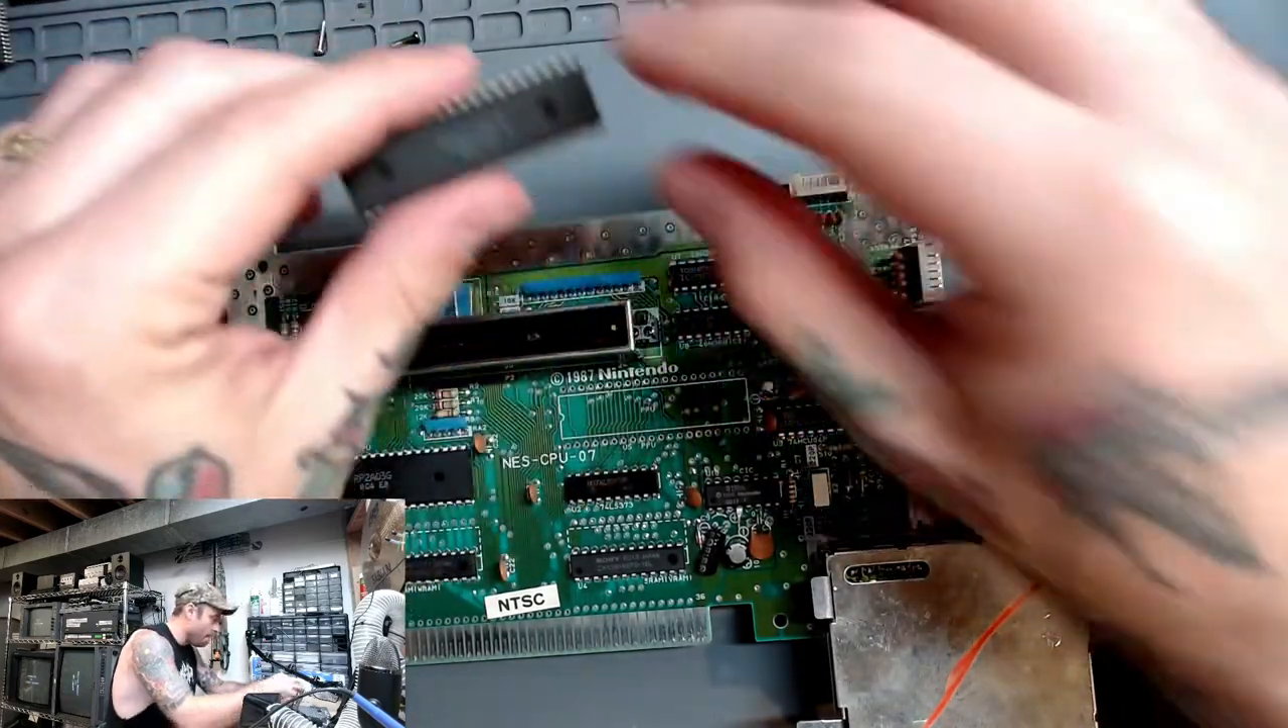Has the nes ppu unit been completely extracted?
Yes.